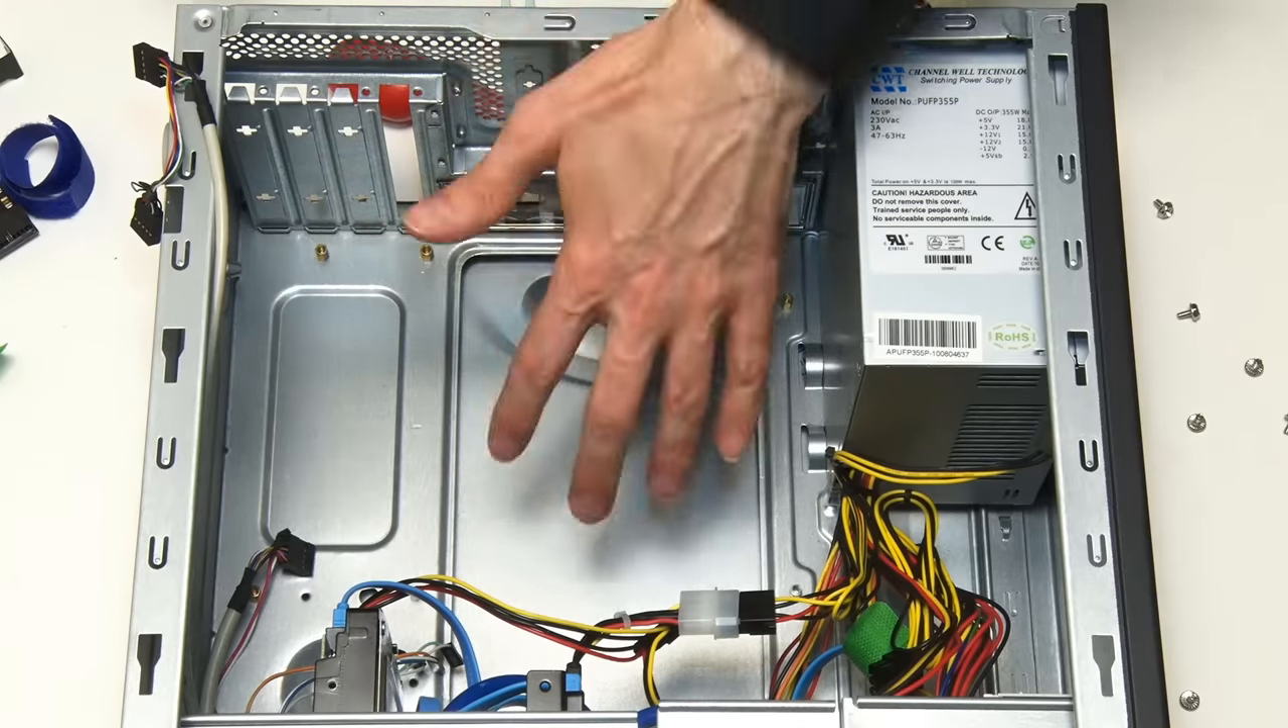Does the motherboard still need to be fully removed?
No.